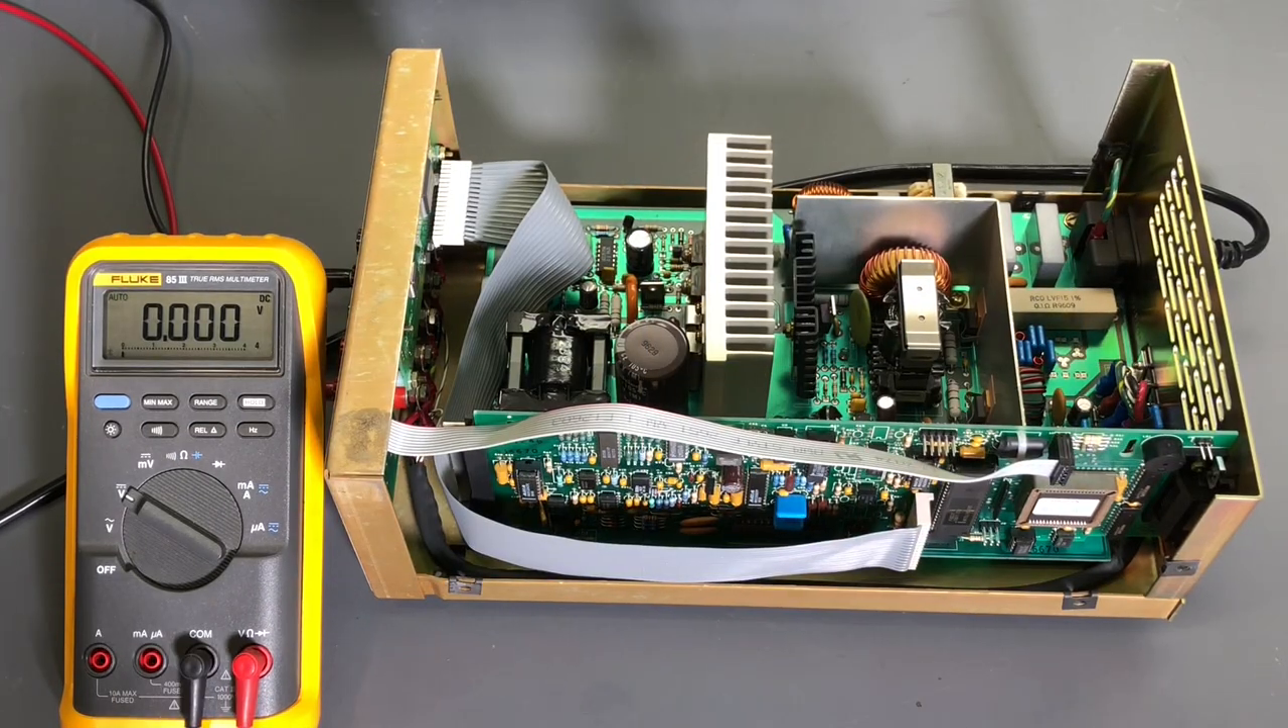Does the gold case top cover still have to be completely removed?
No.